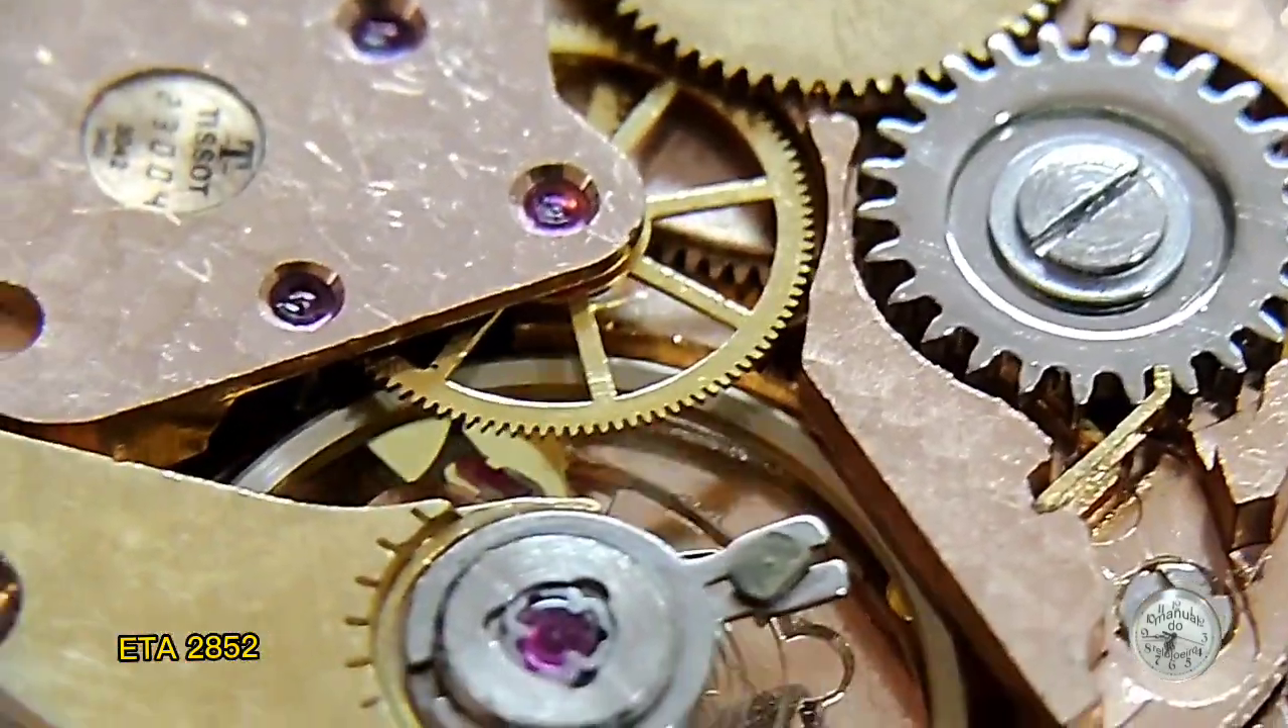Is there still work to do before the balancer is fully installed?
No.